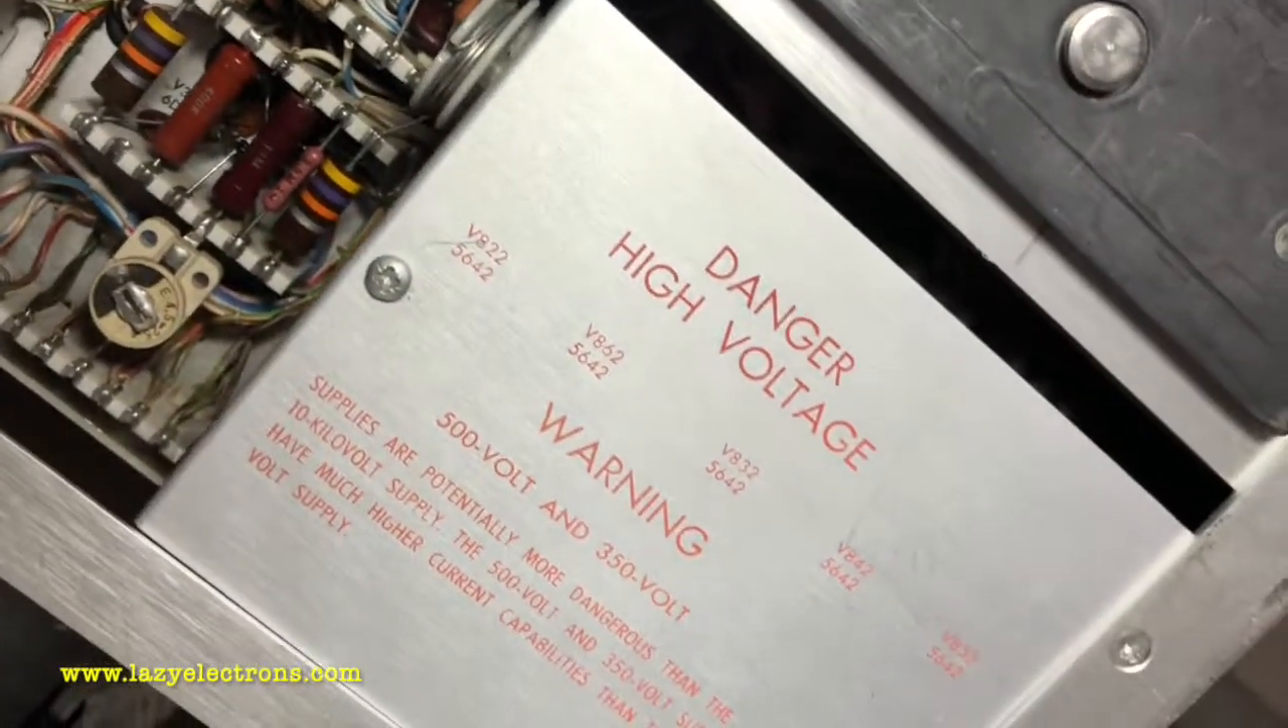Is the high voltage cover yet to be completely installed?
No.